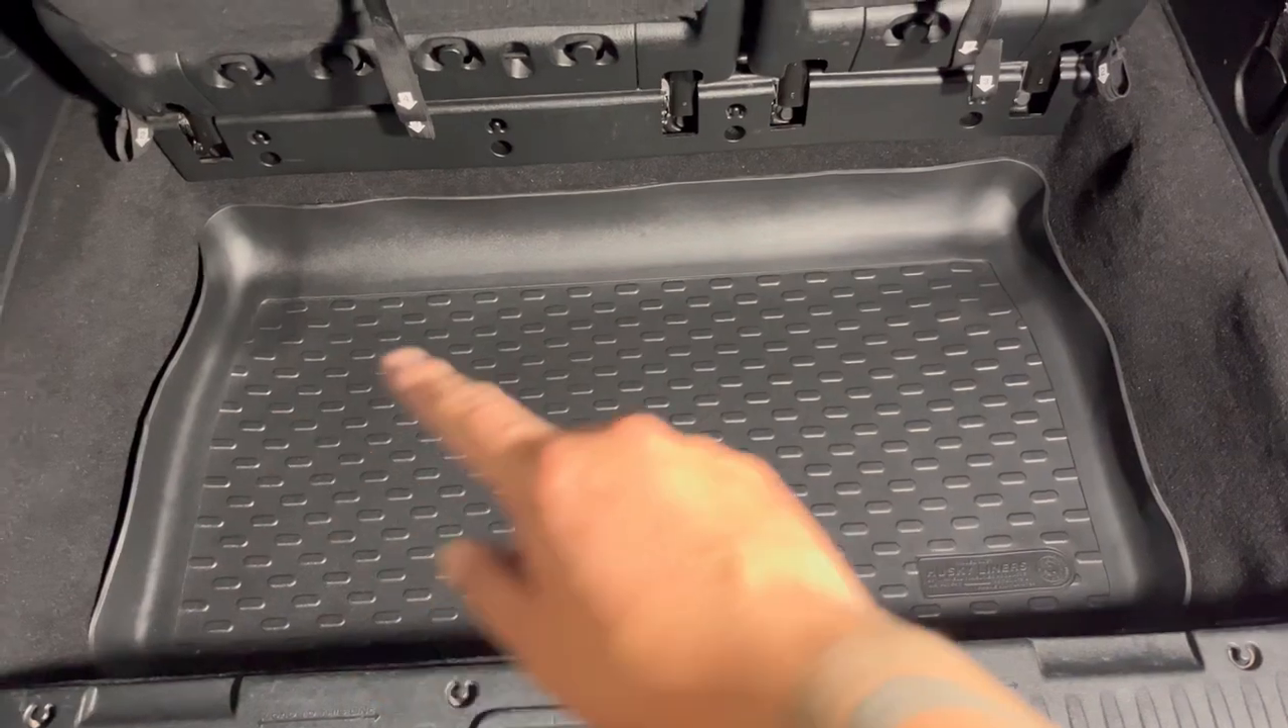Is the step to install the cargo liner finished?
Yes.